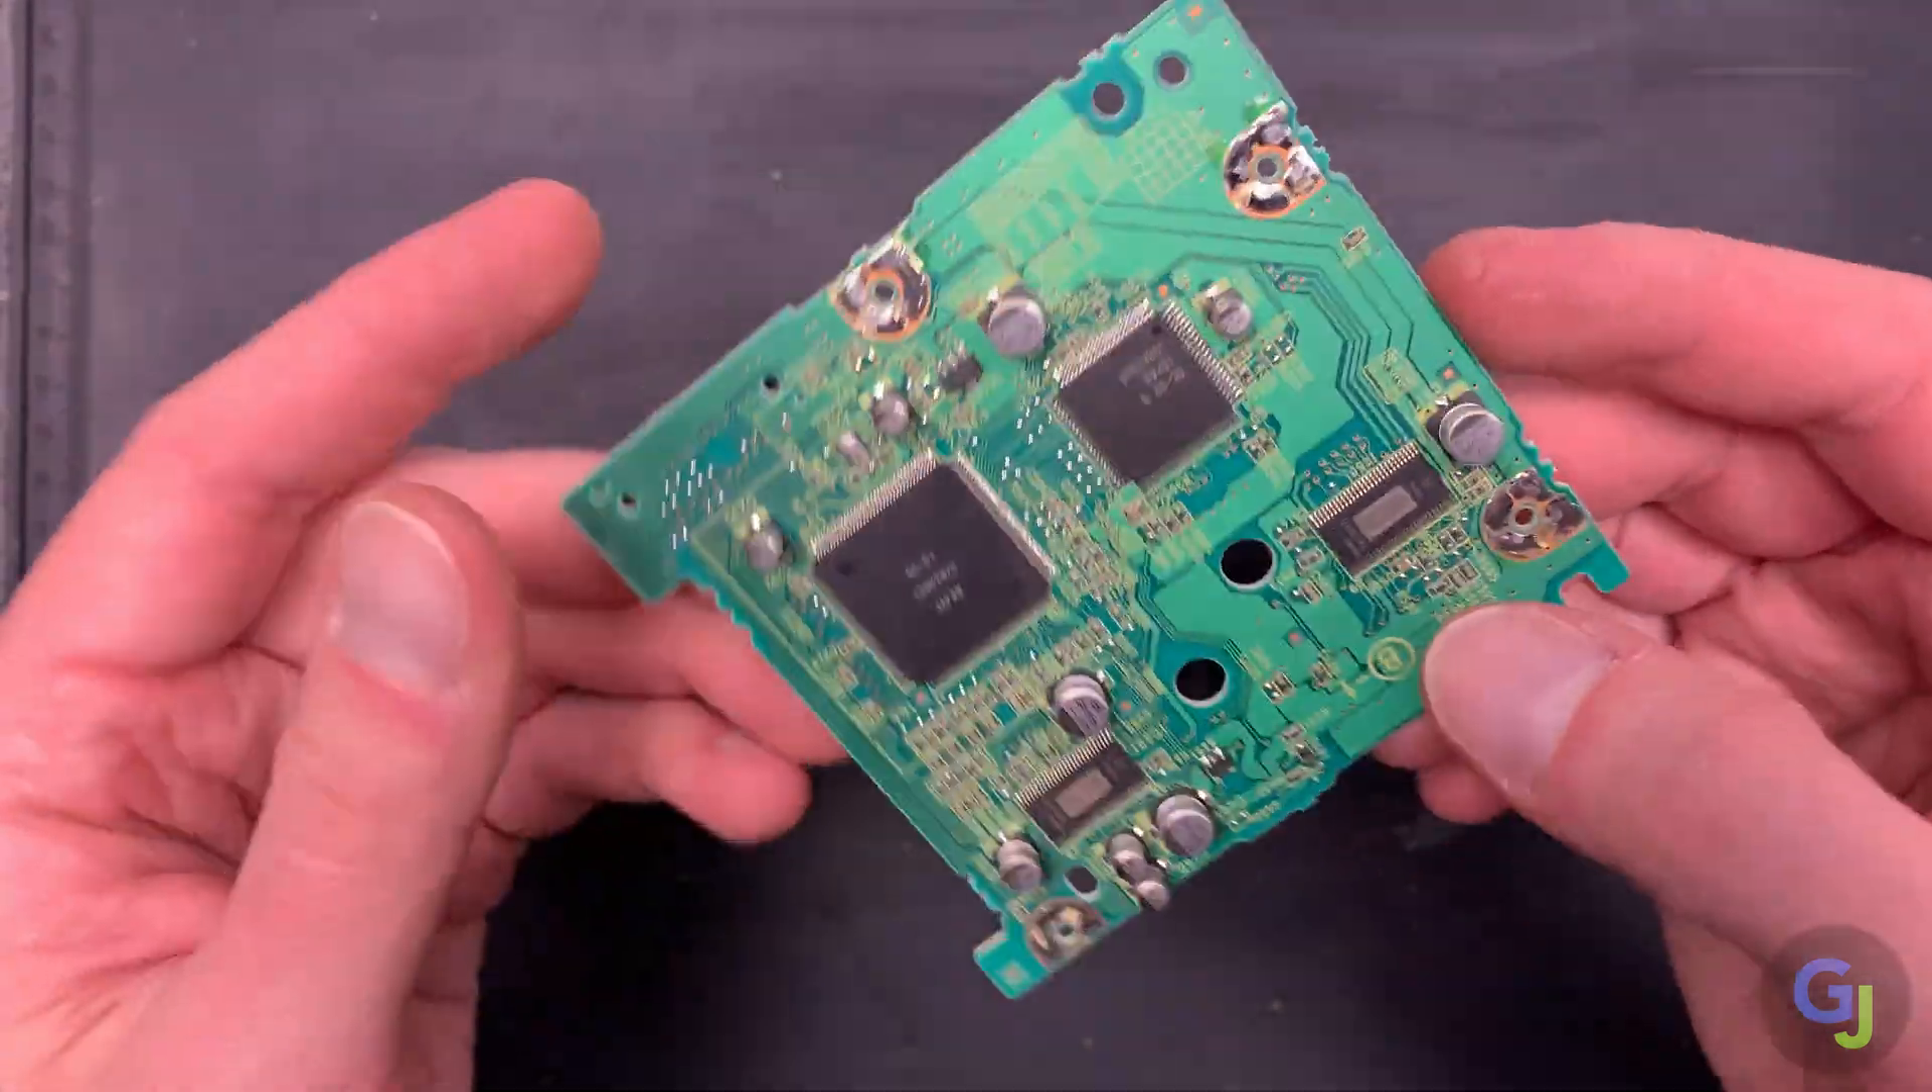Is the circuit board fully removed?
Yes.